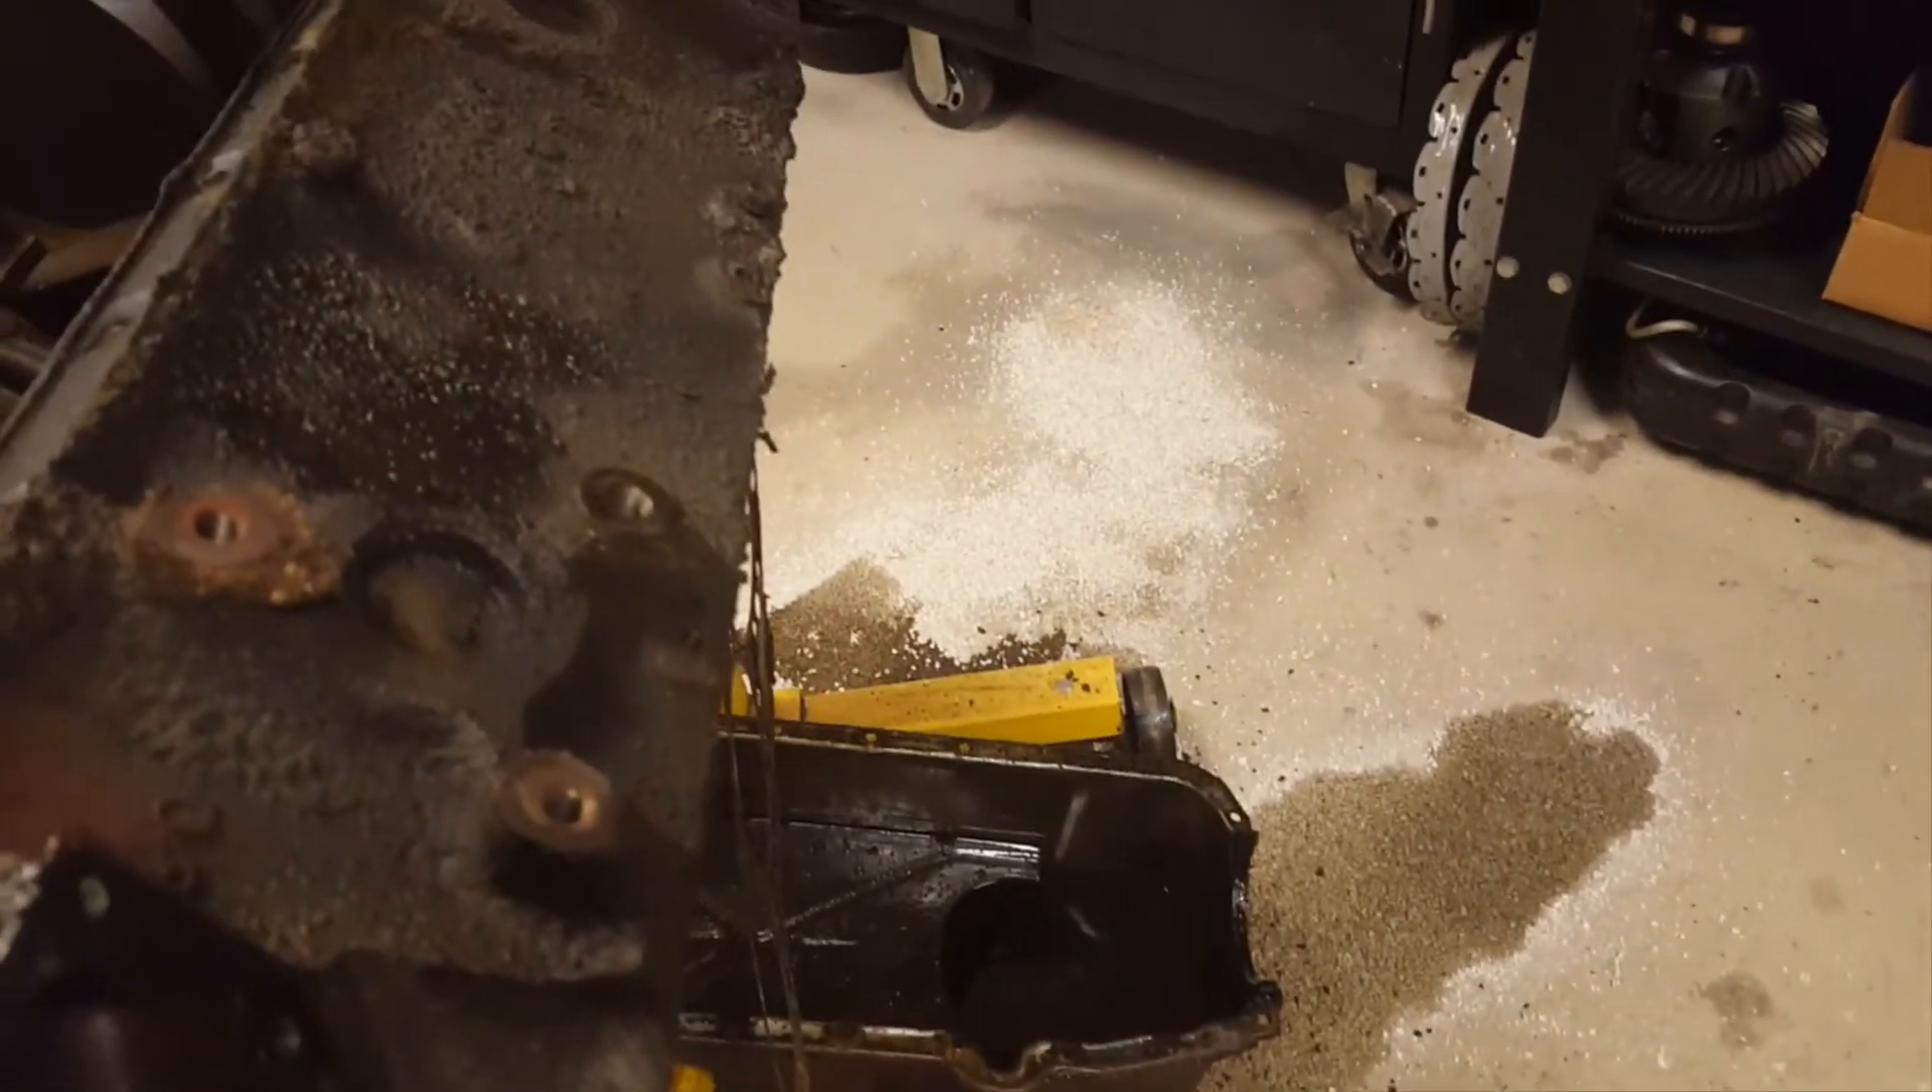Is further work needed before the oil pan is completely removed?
No.